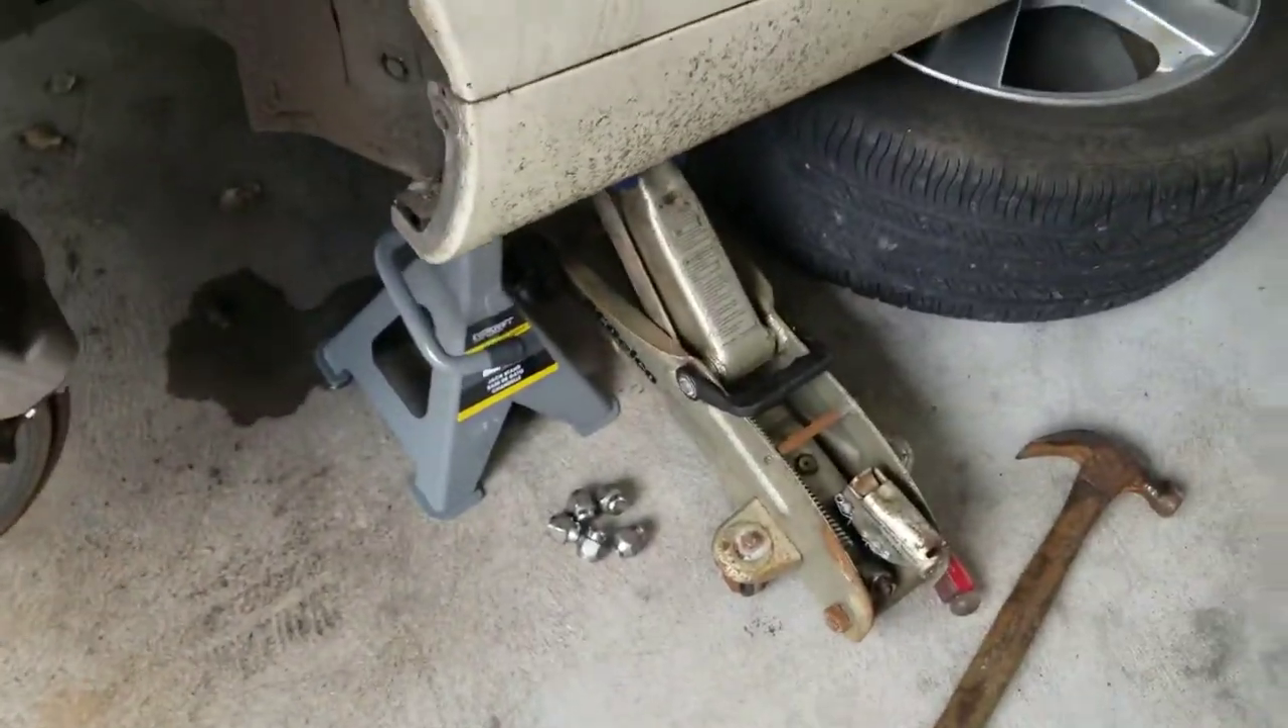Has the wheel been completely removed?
Yes.